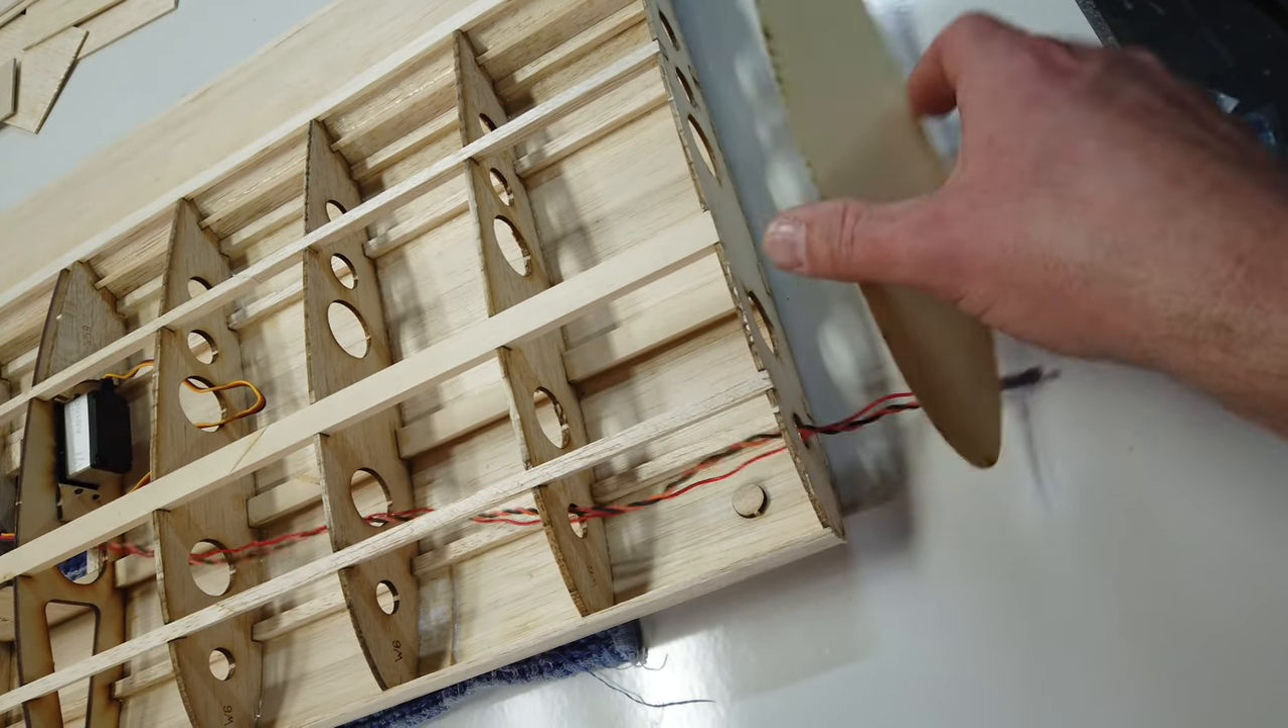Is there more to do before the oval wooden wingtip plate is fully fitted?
Yes.